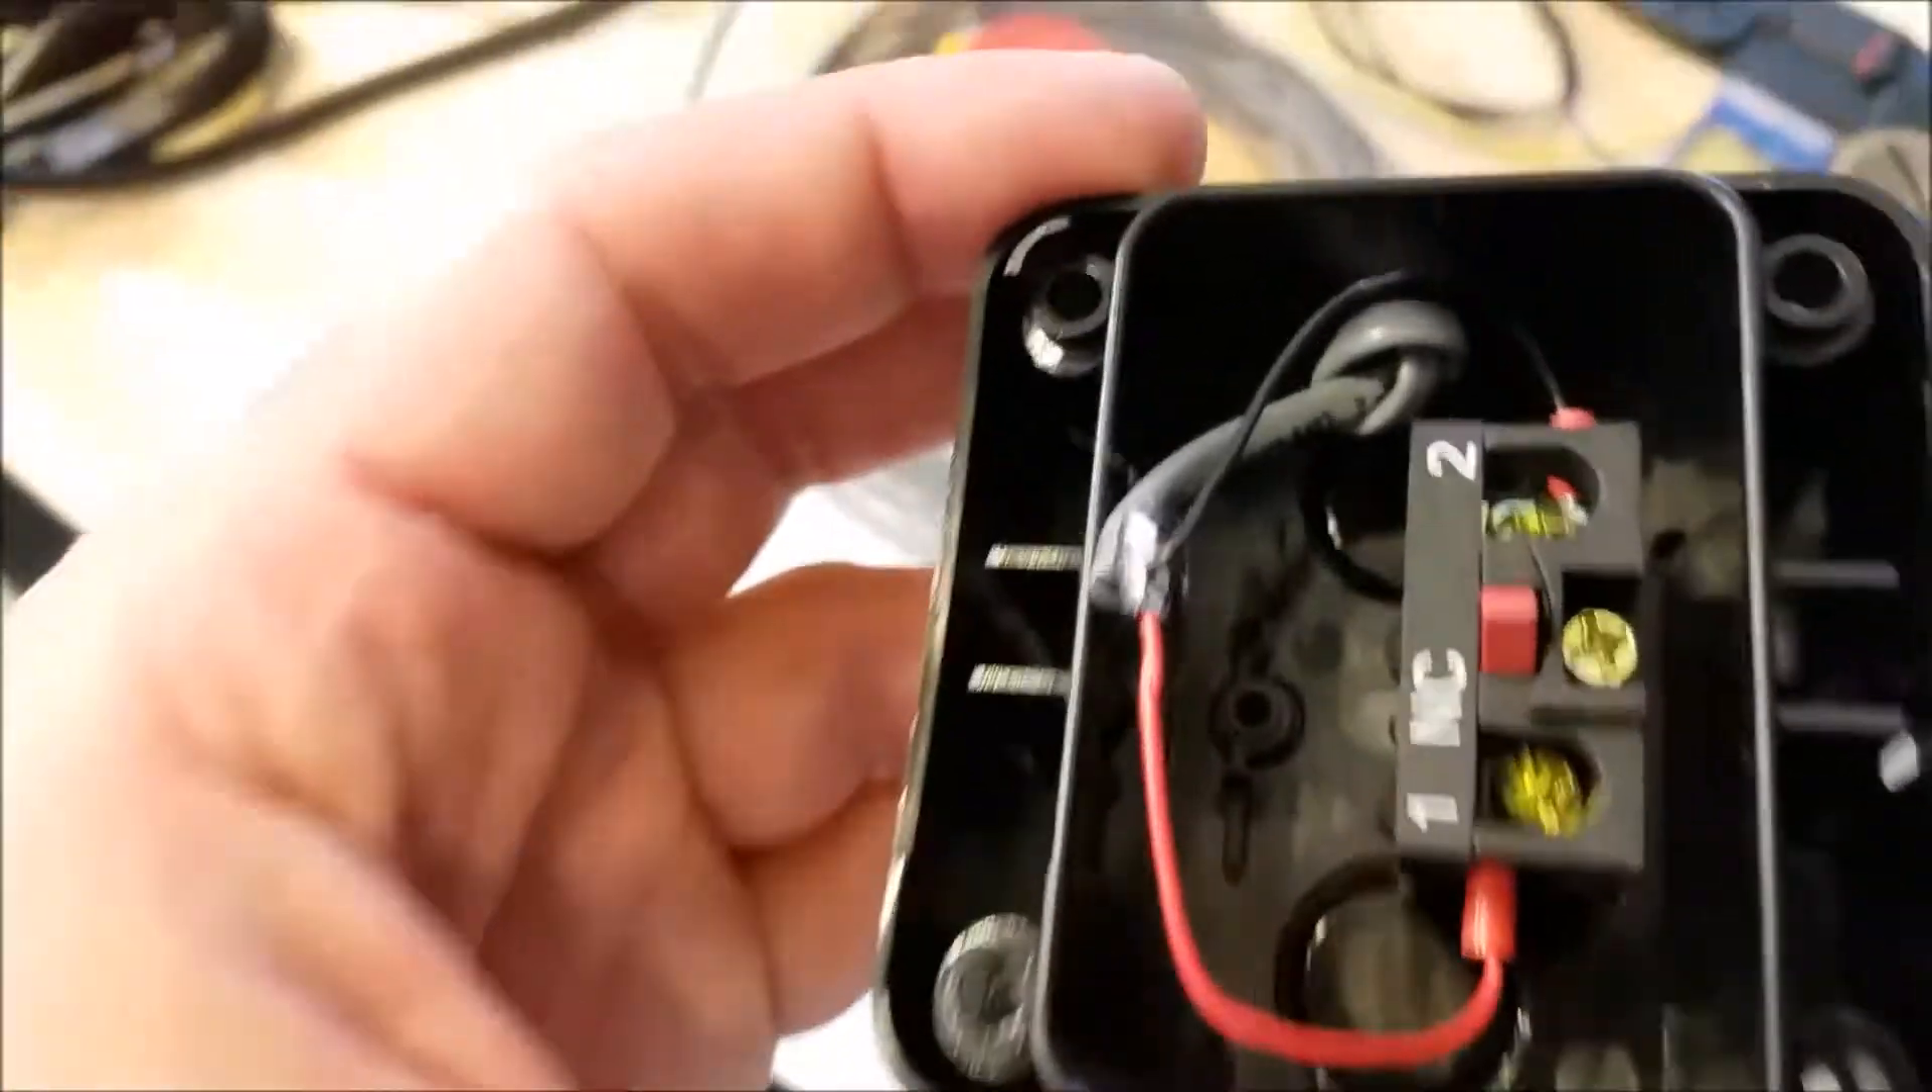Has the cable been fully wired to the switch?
Yes.